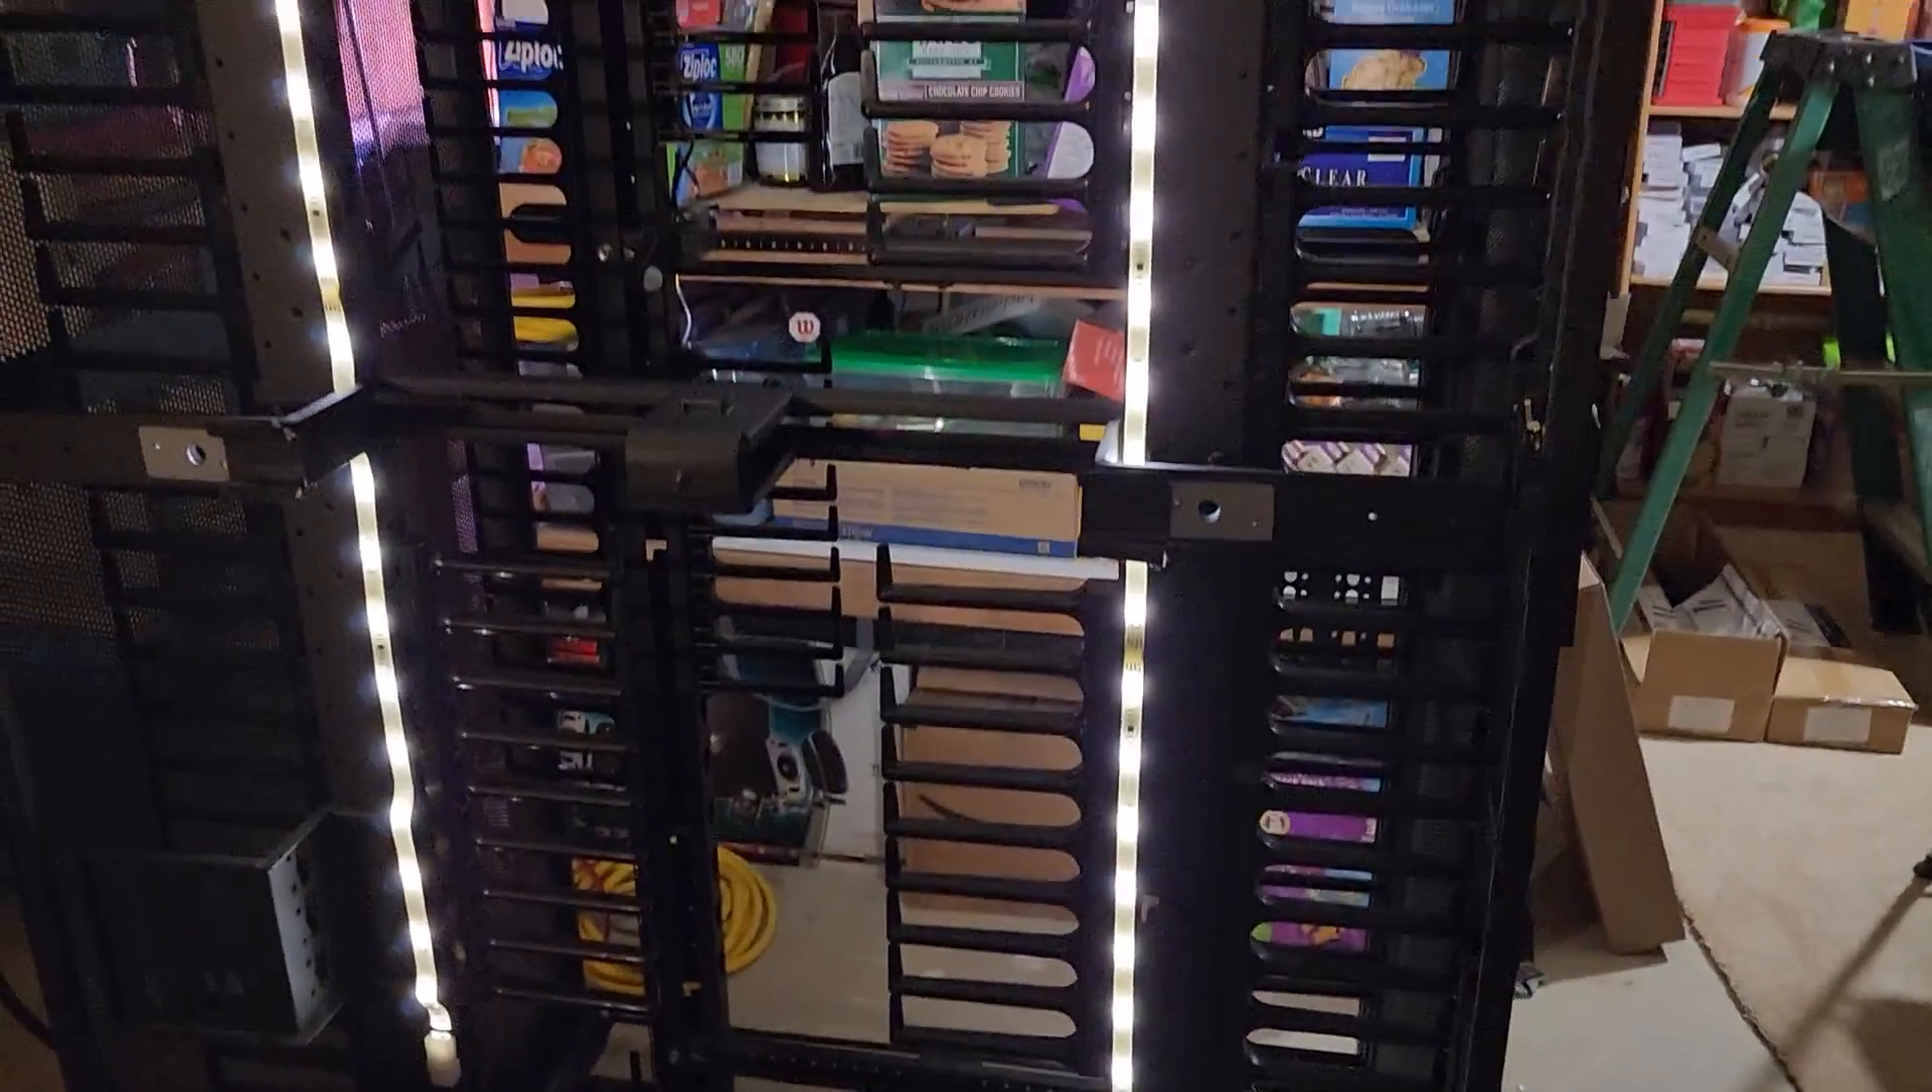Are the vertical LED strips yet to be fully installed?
No.